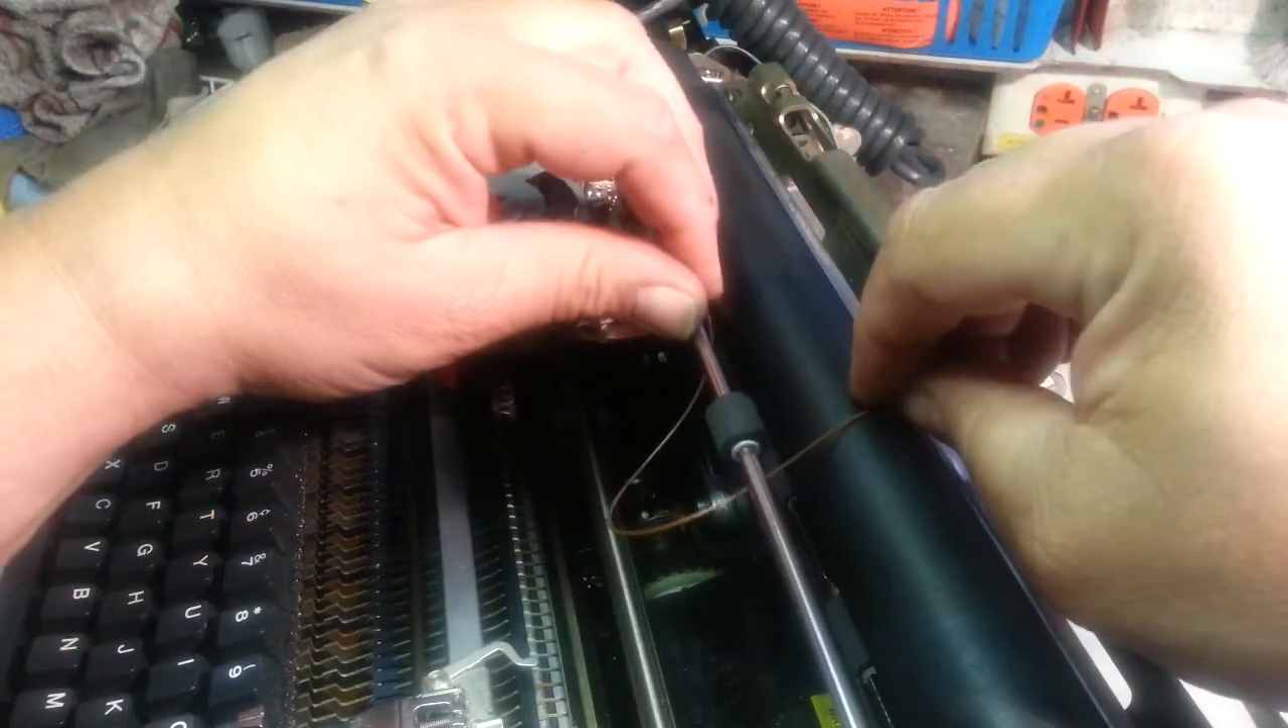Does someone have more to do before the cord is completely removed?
Yes.